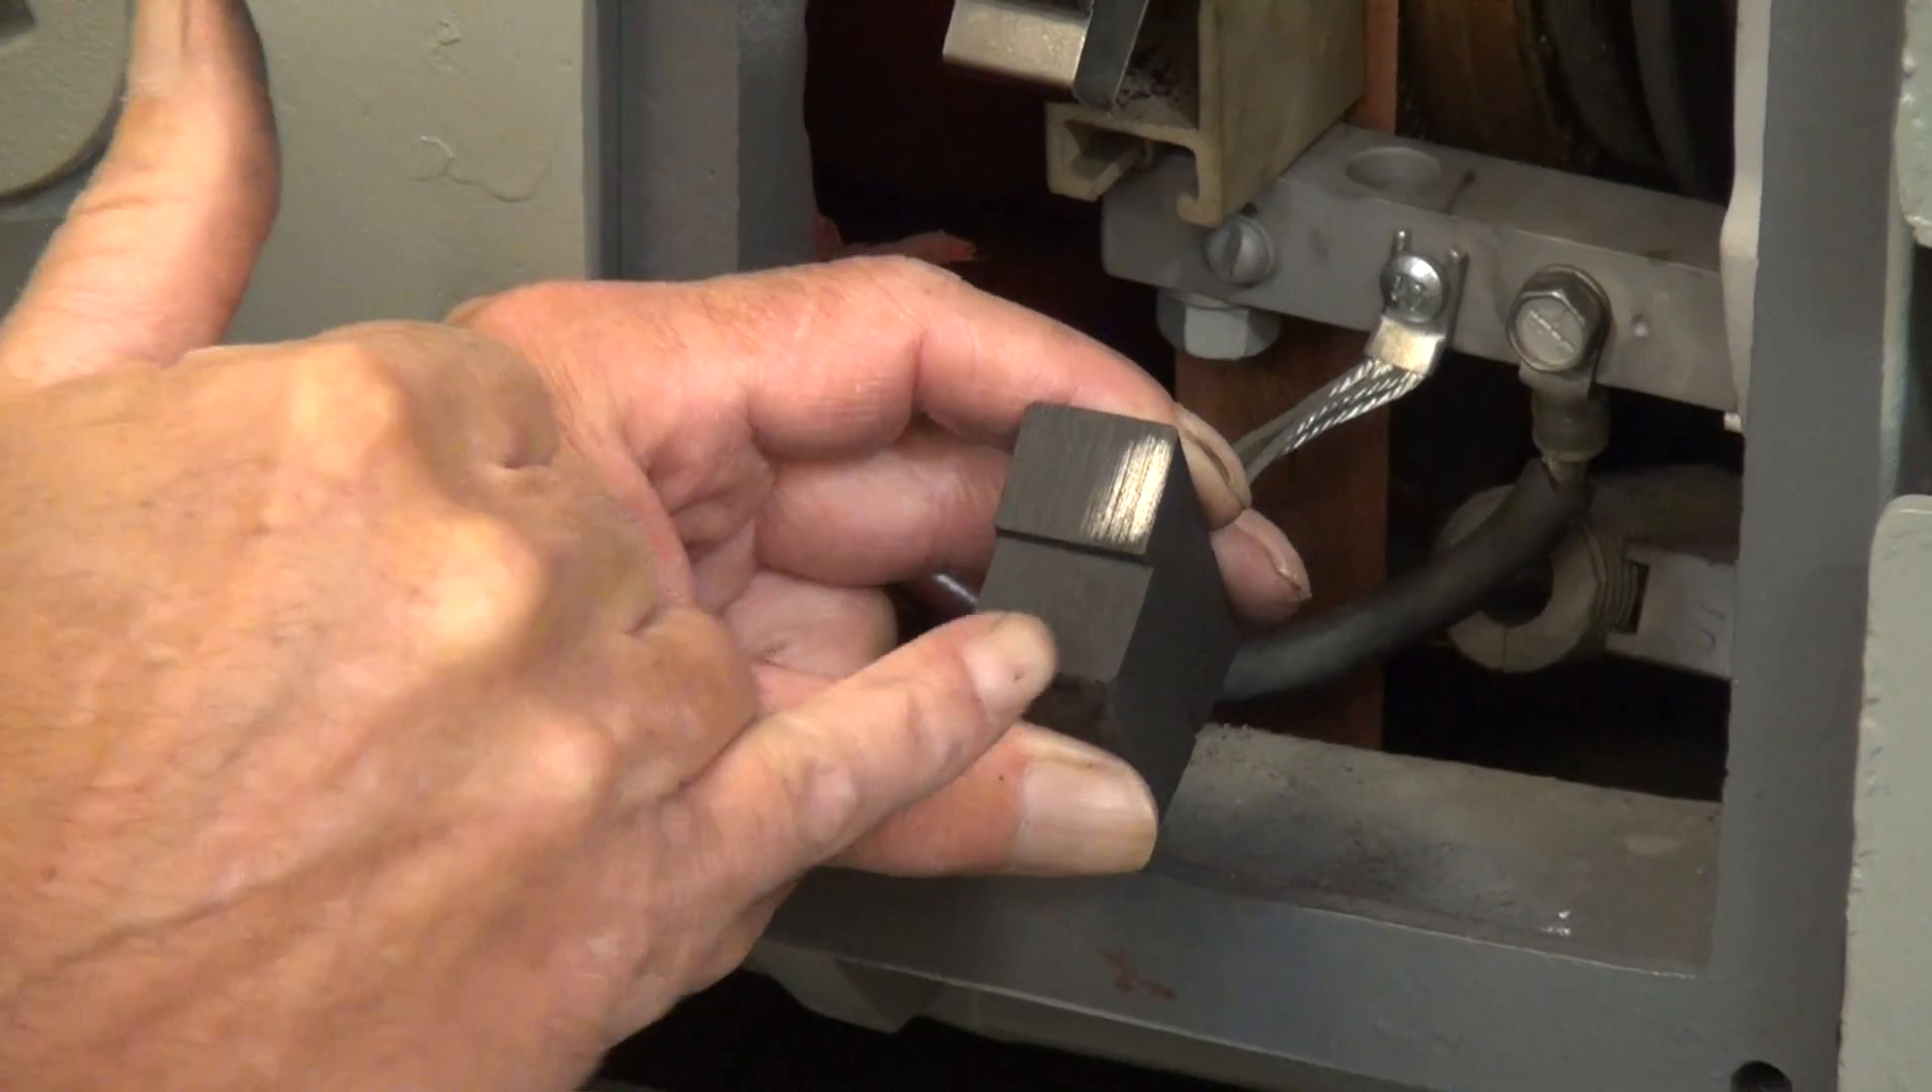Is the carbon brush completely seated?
No.